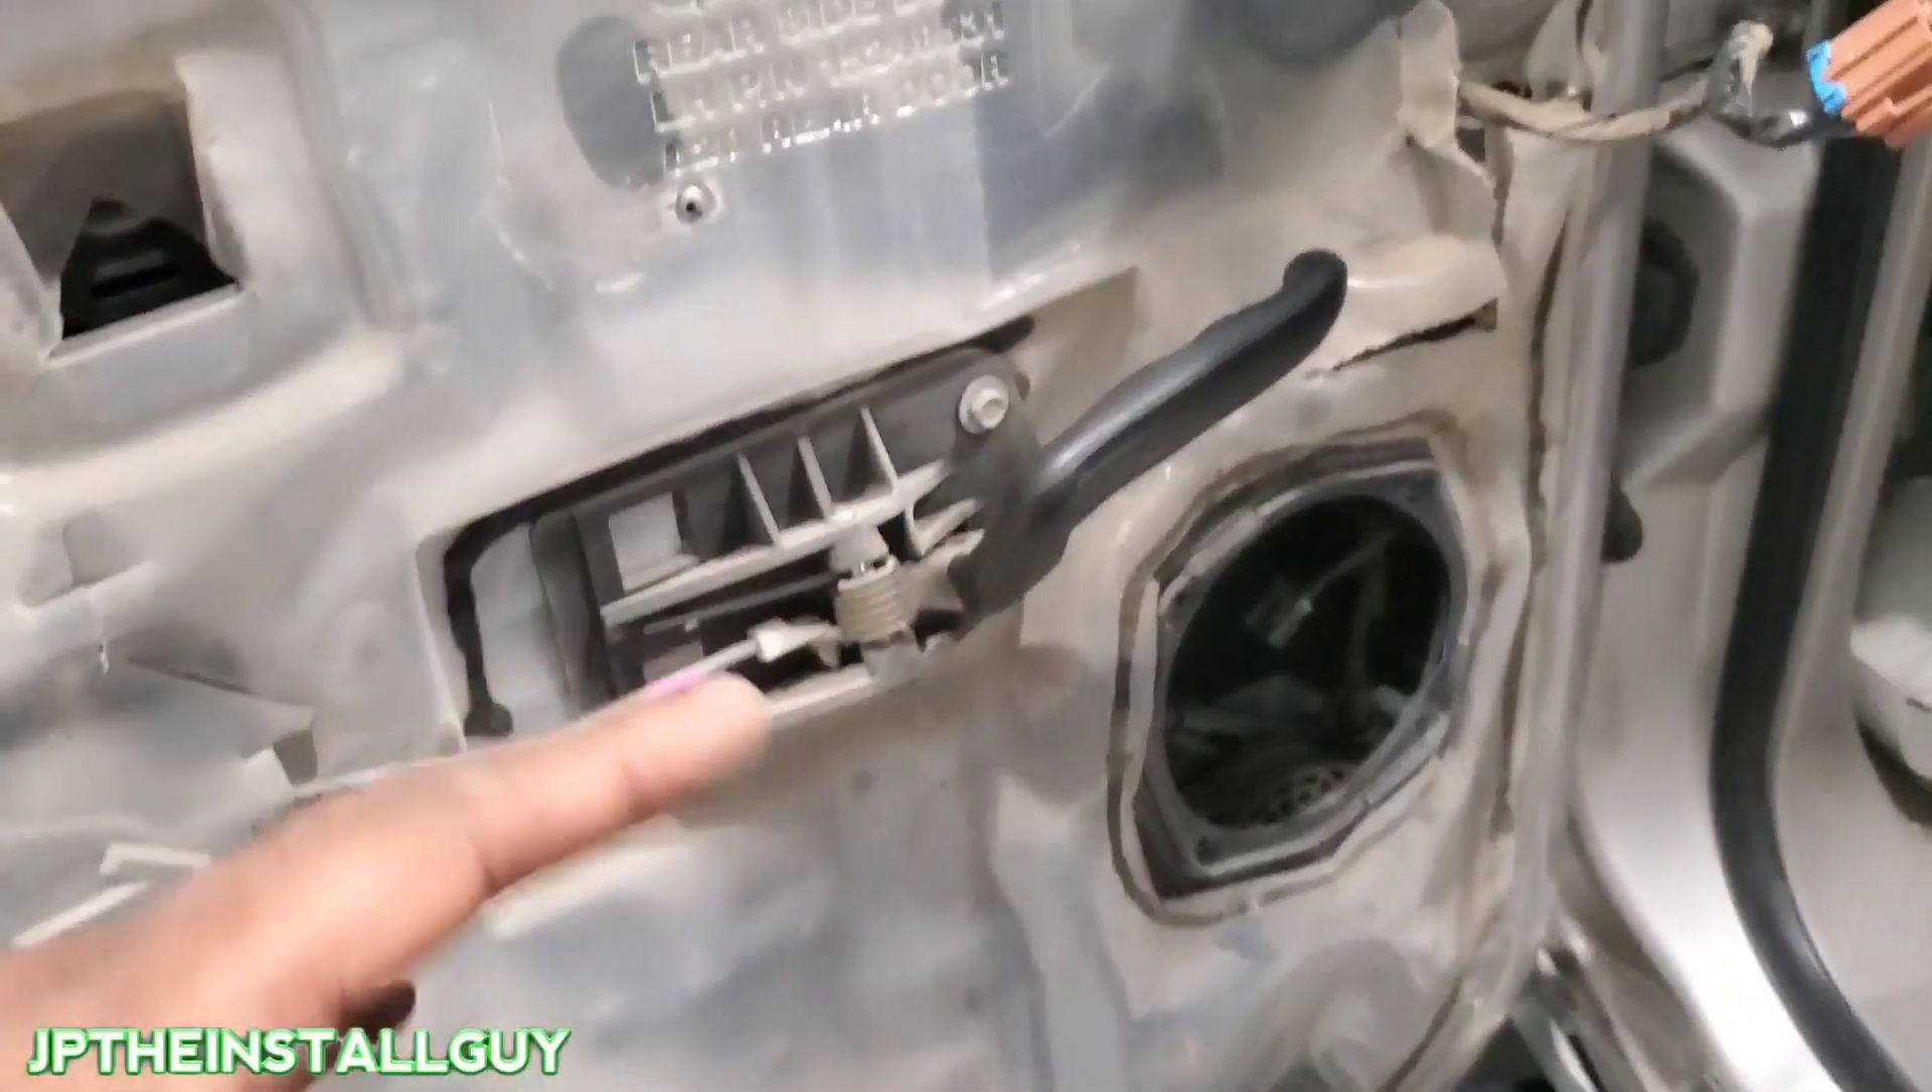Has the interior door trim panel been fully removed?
Yes.